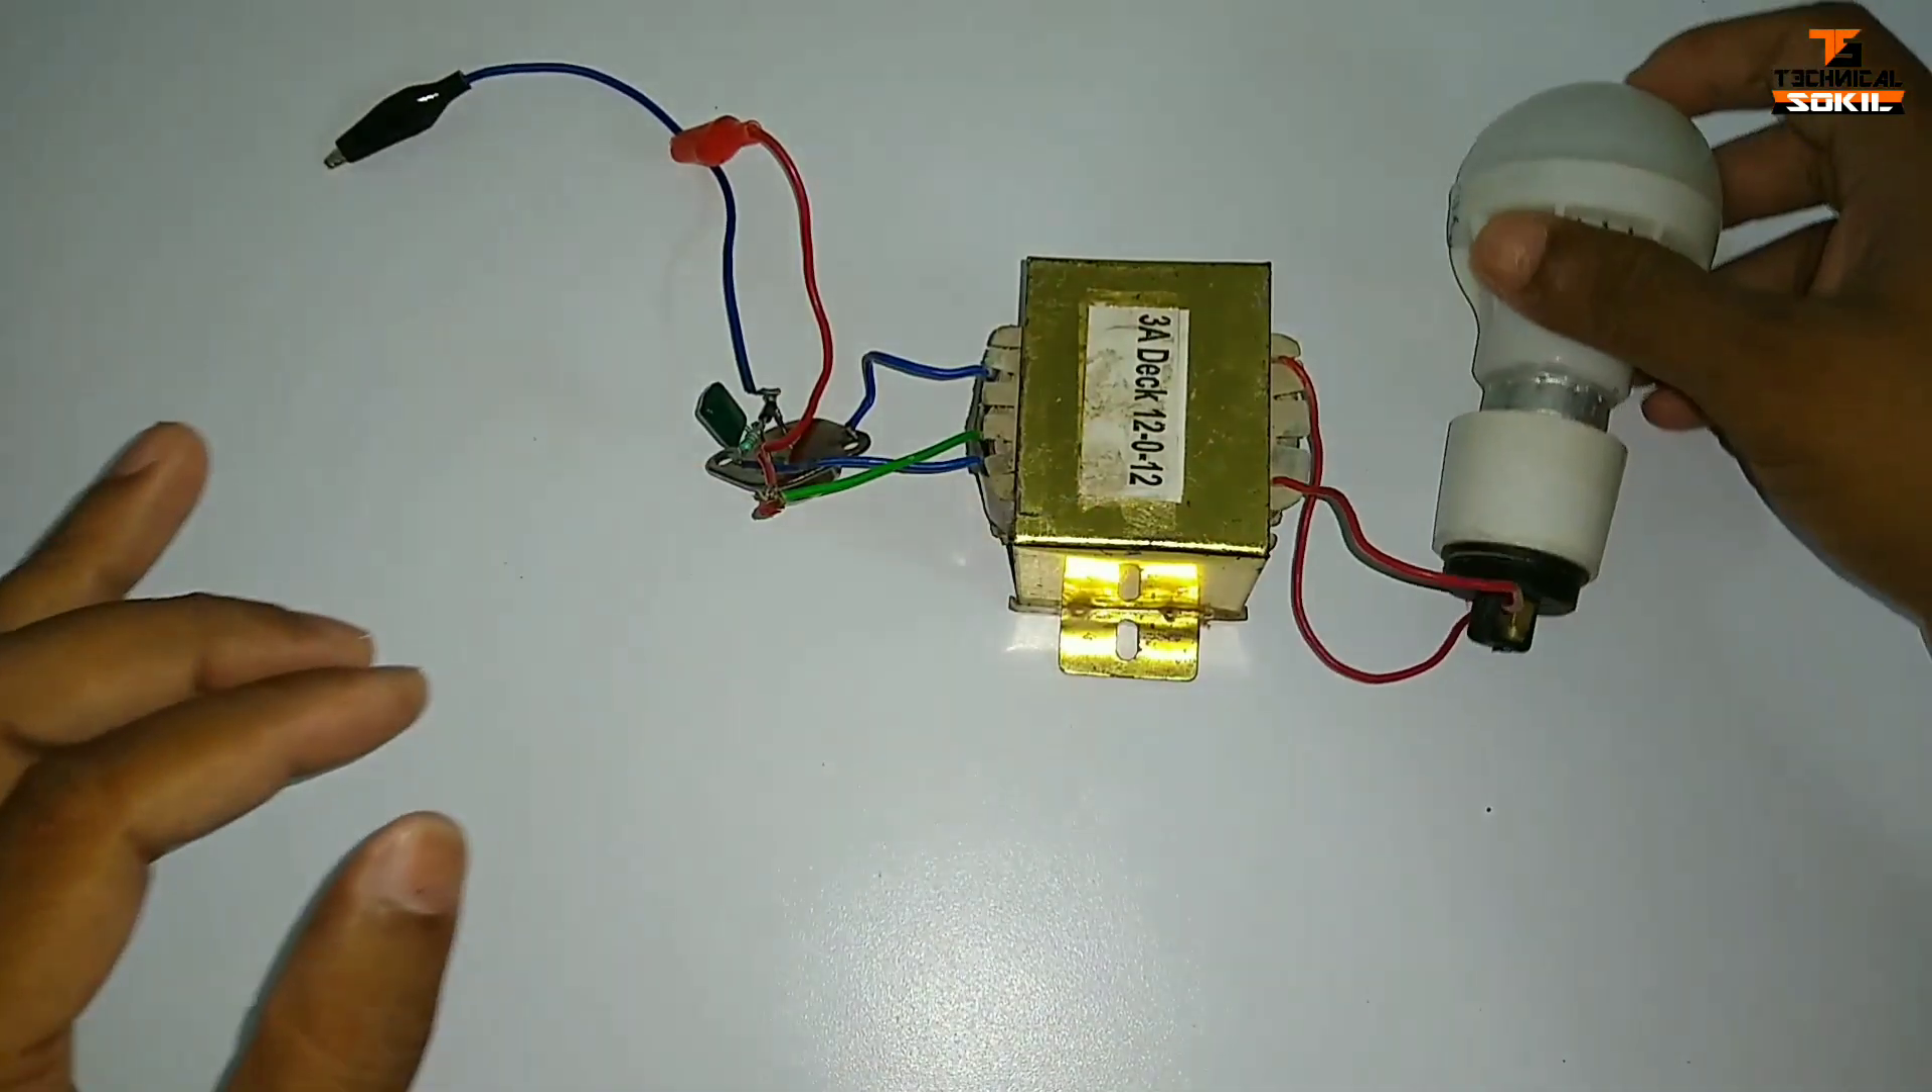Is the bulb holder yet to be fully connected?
No.